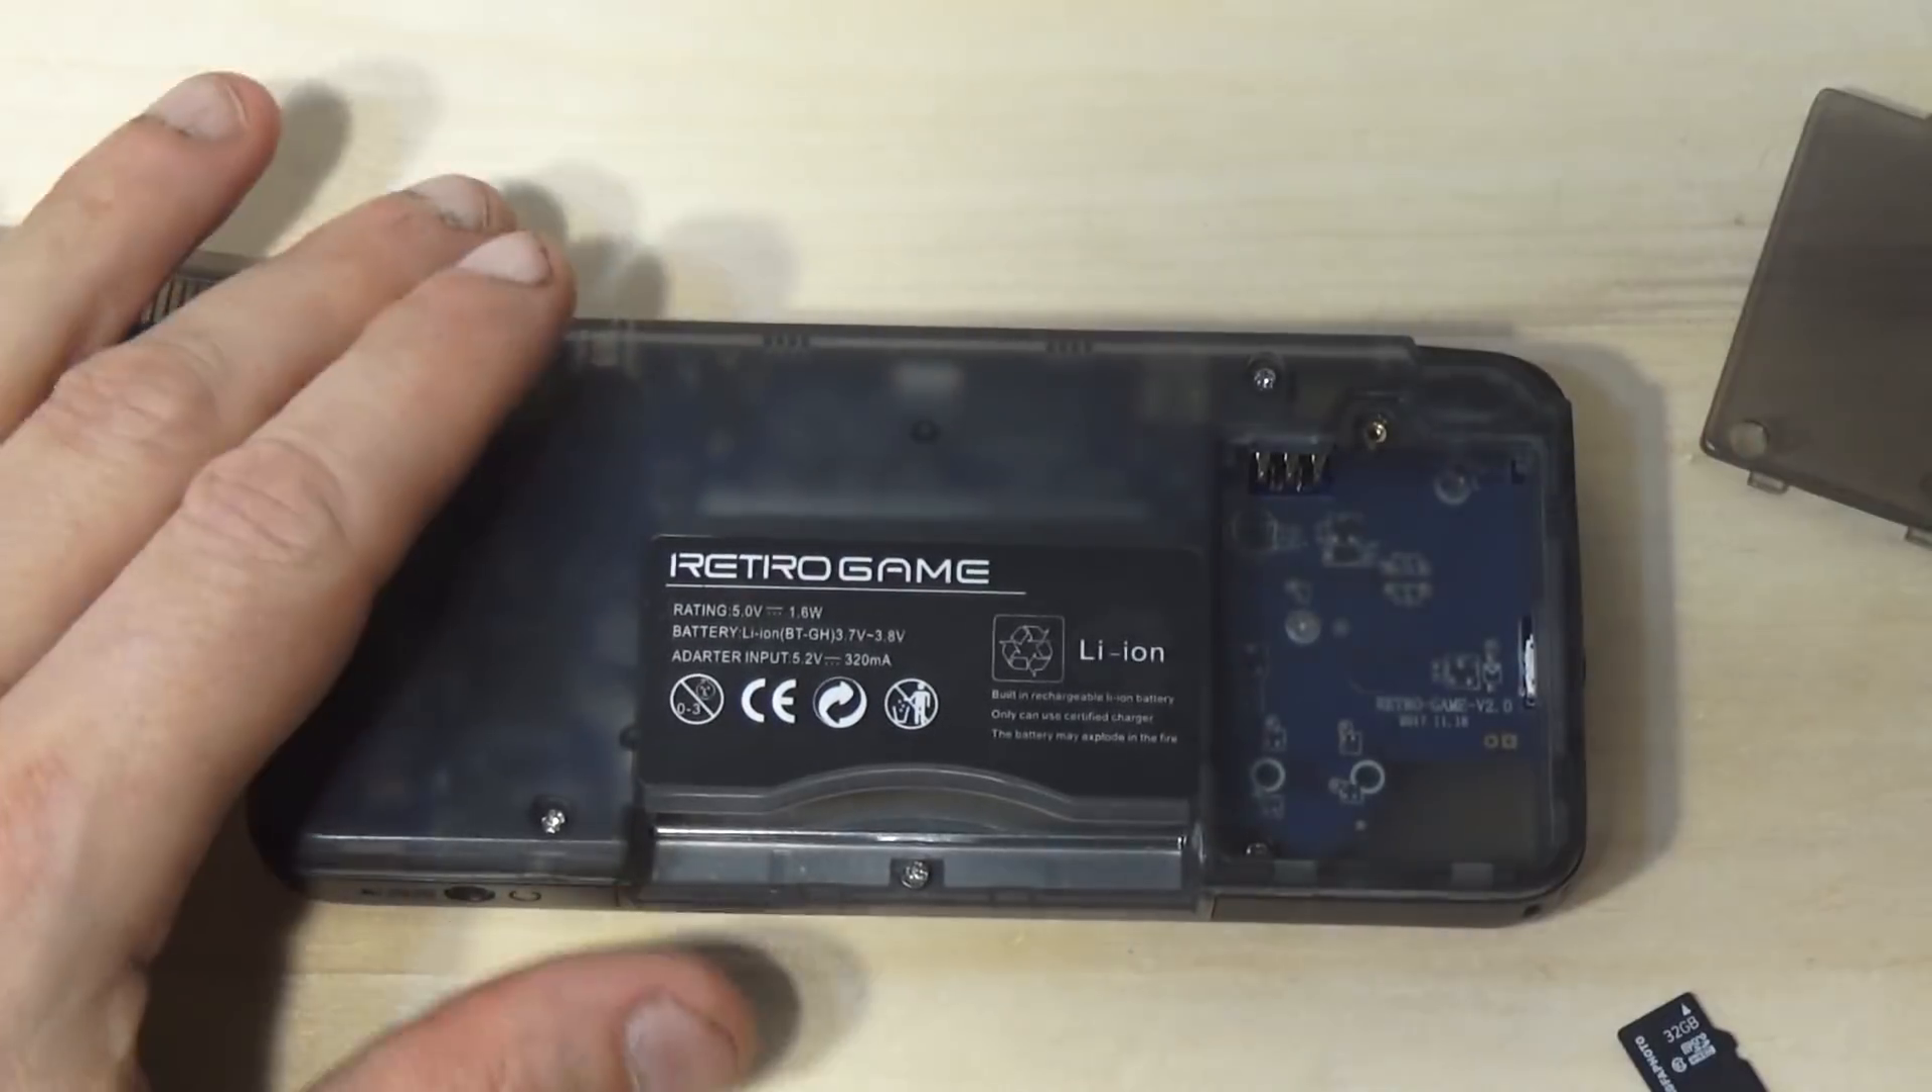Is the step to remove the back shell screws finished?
No.